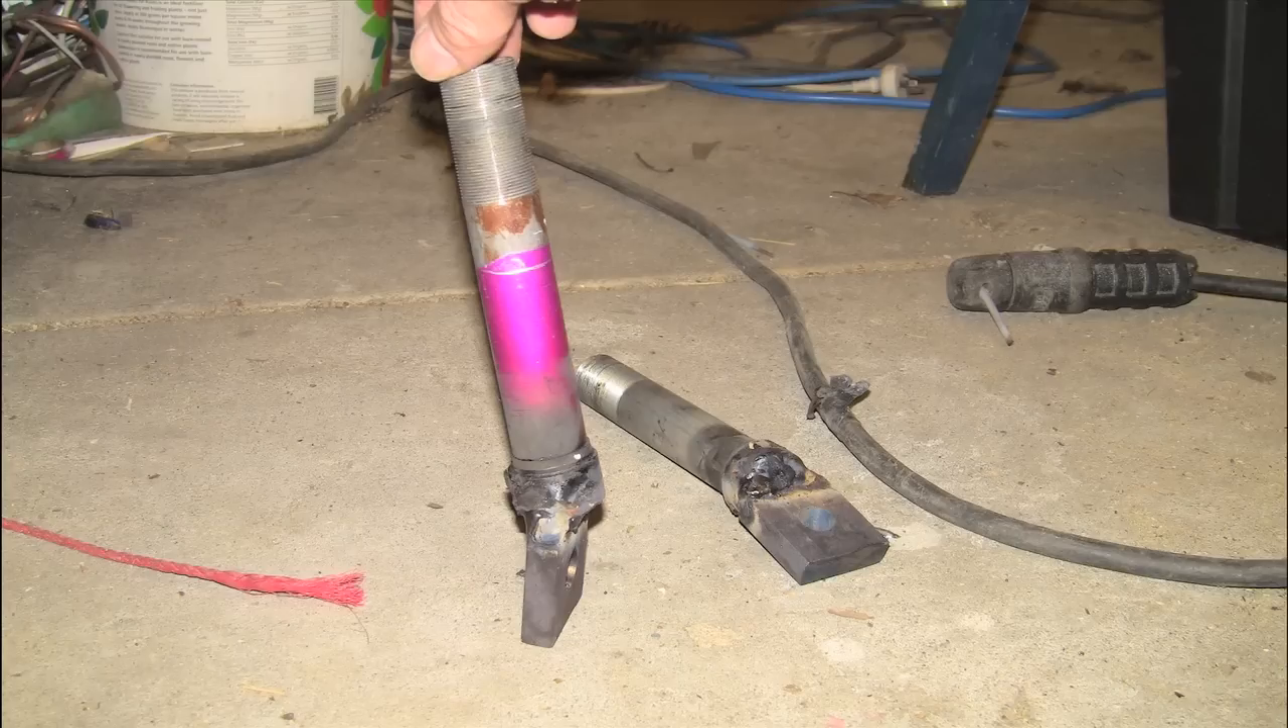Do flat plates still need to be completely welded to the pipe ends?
No.